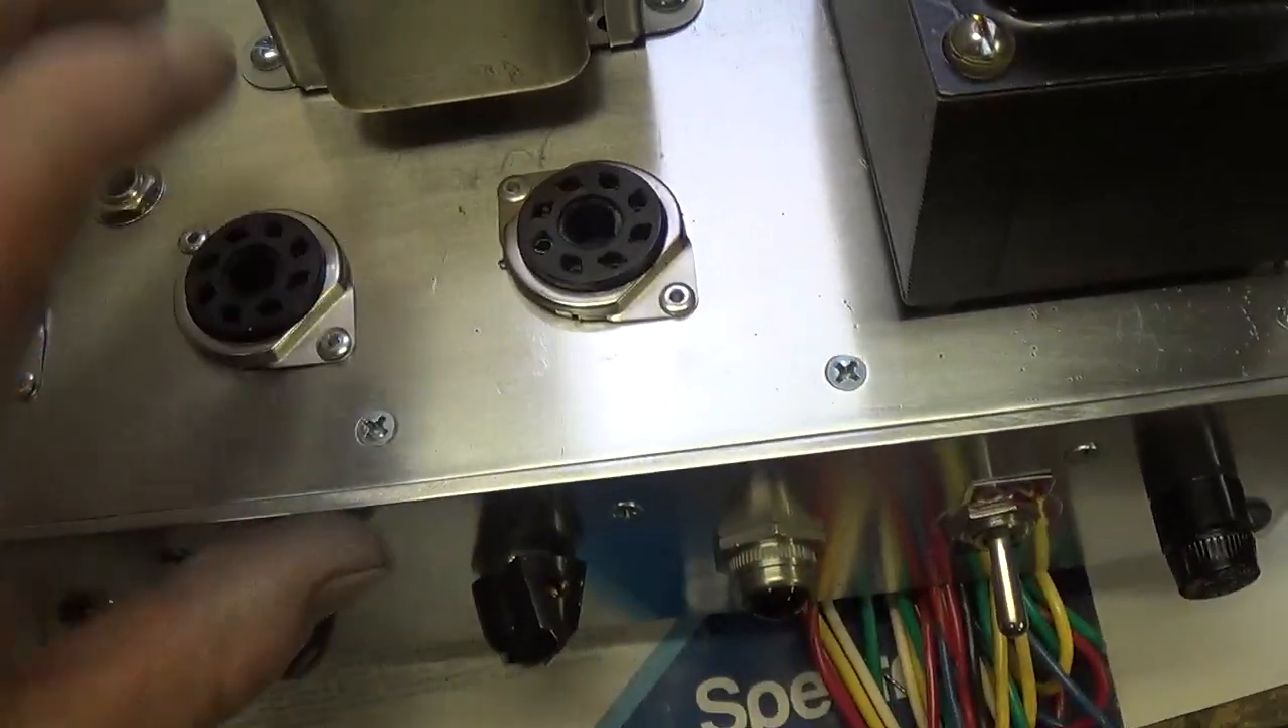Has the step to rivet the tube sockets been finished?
Yes.